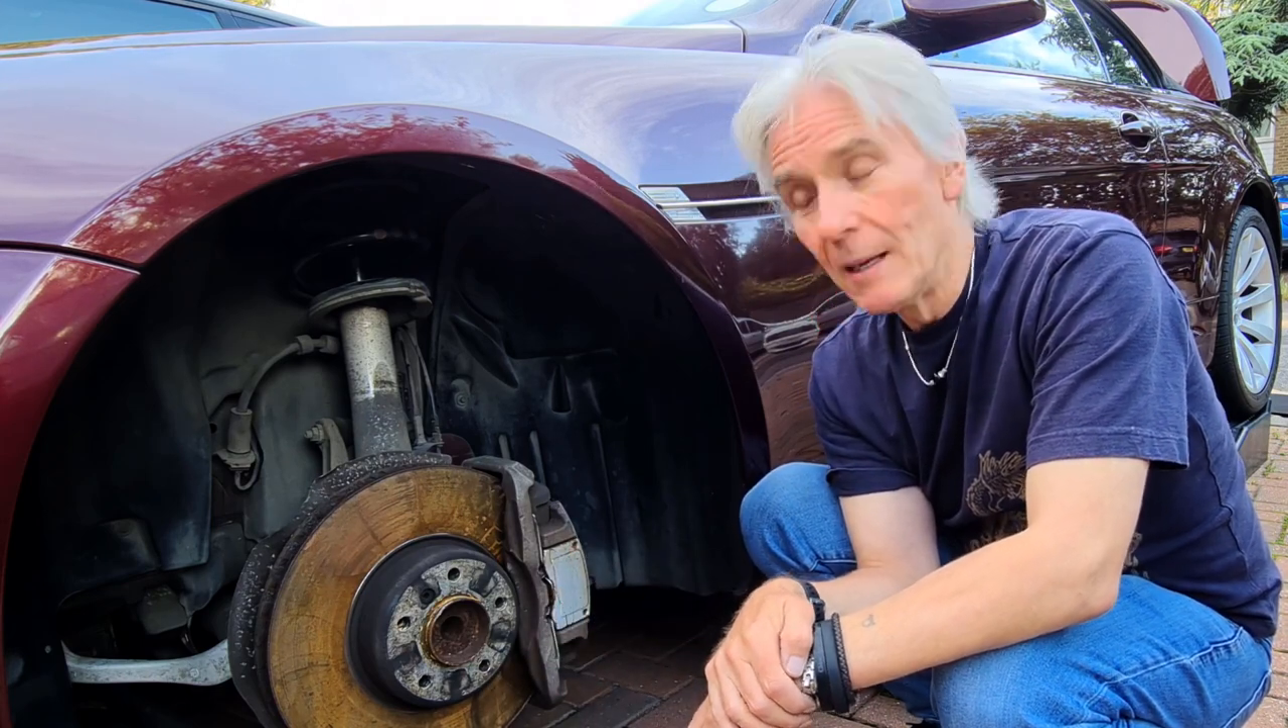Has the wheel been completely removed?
Yes.